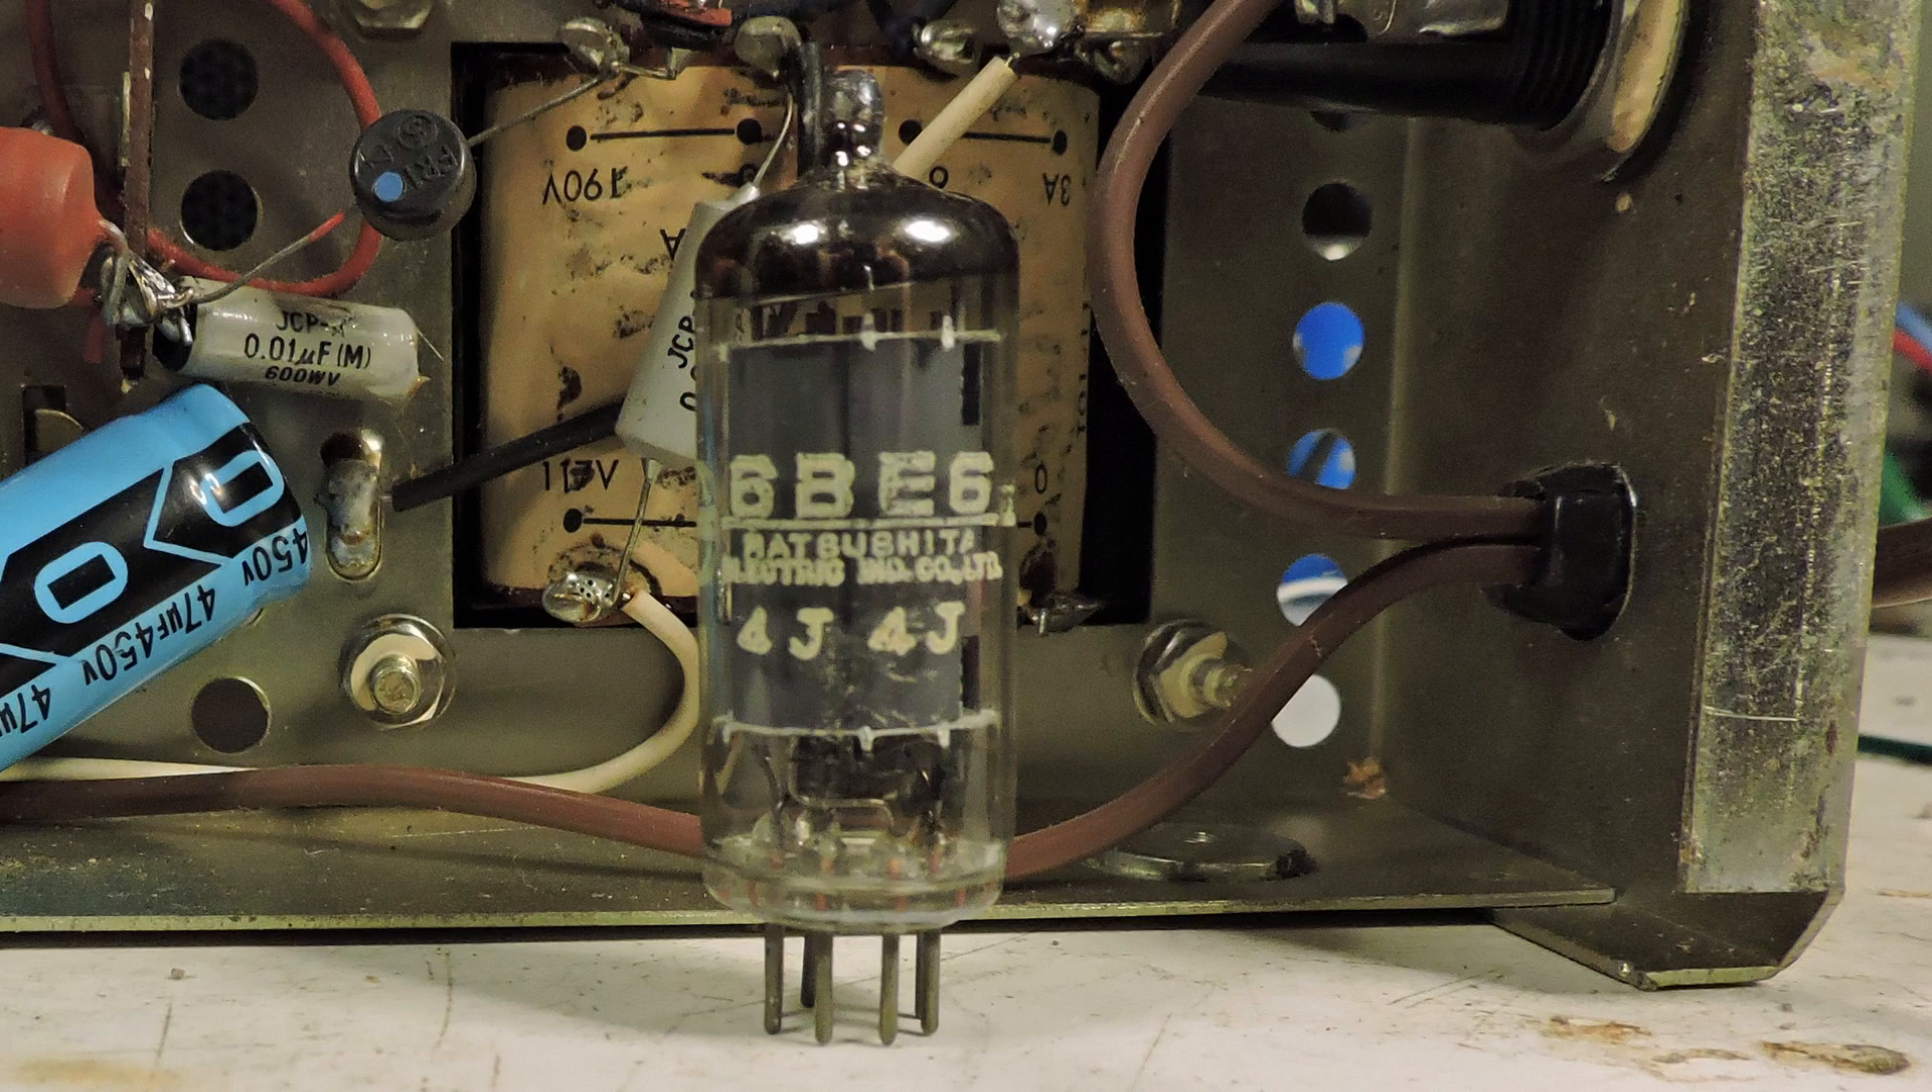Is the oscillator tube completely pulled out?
Yes.